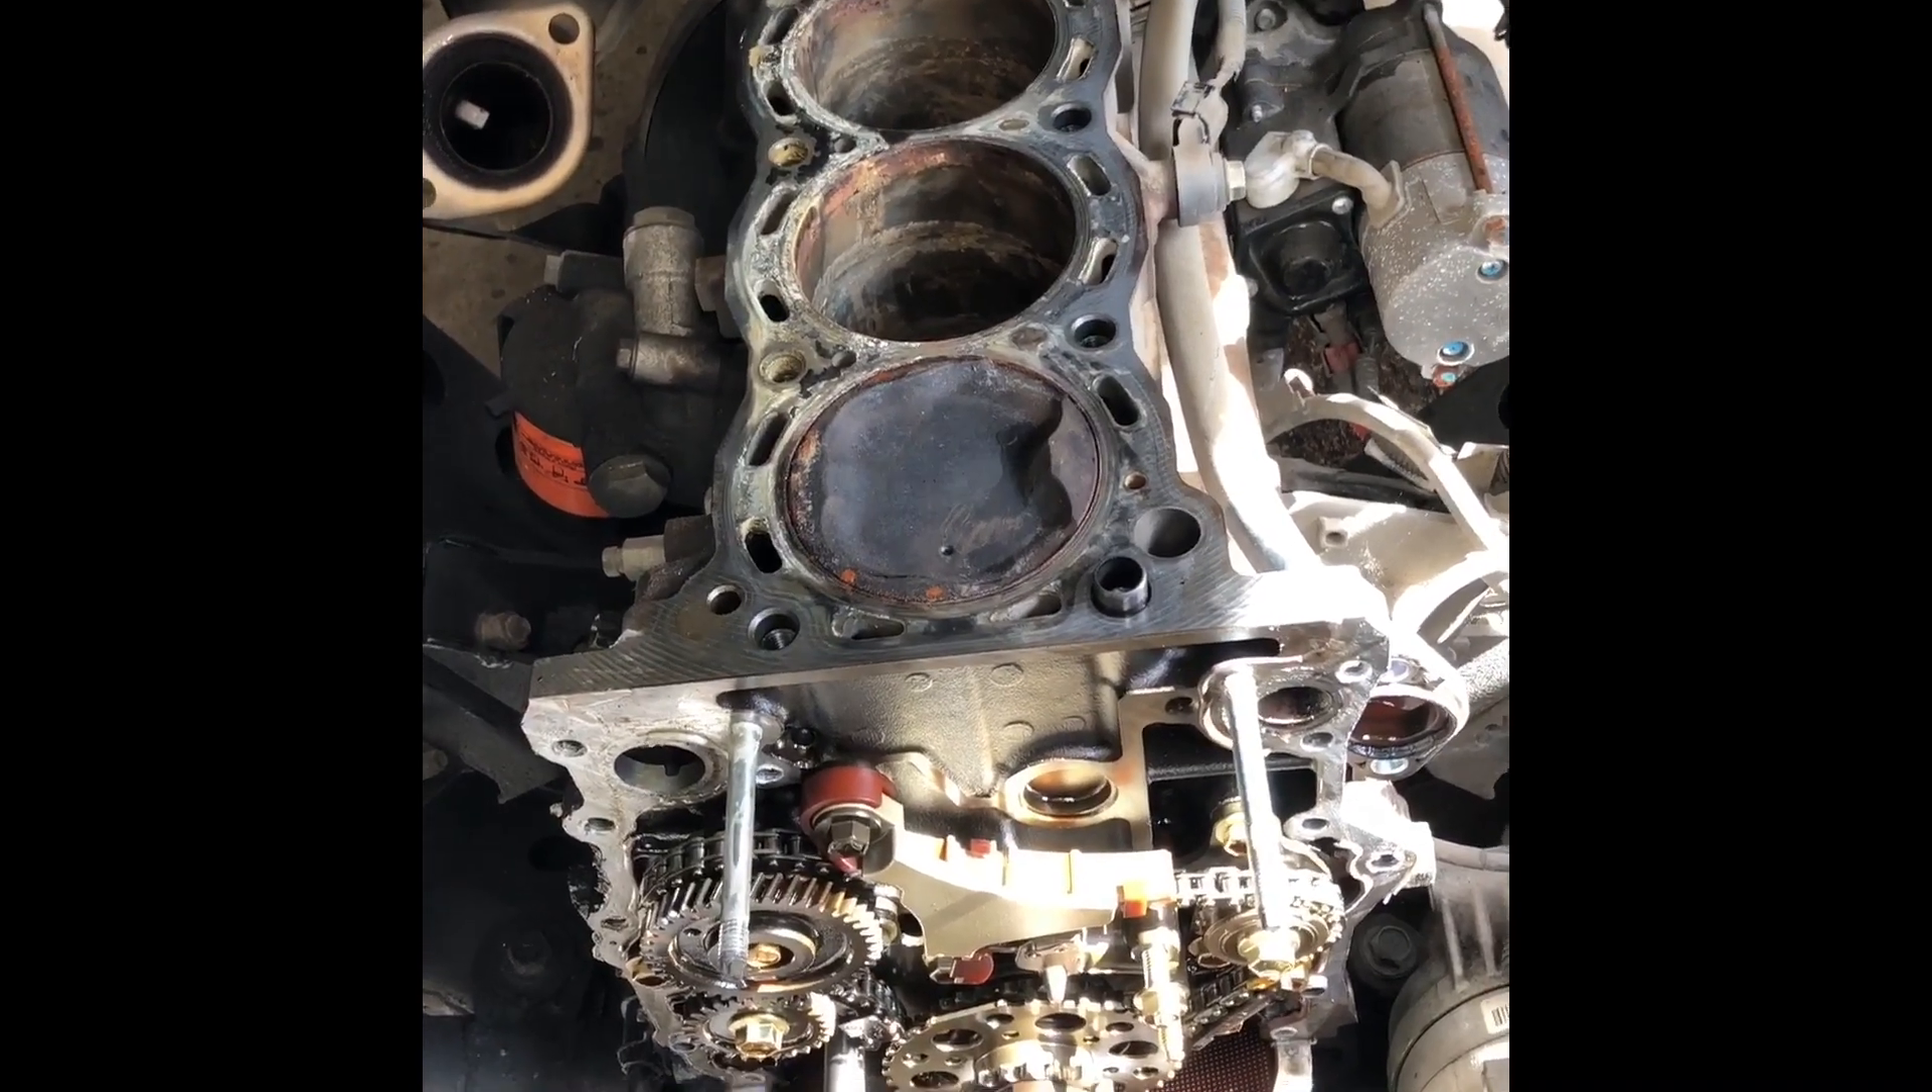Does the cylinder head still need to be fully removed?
No.